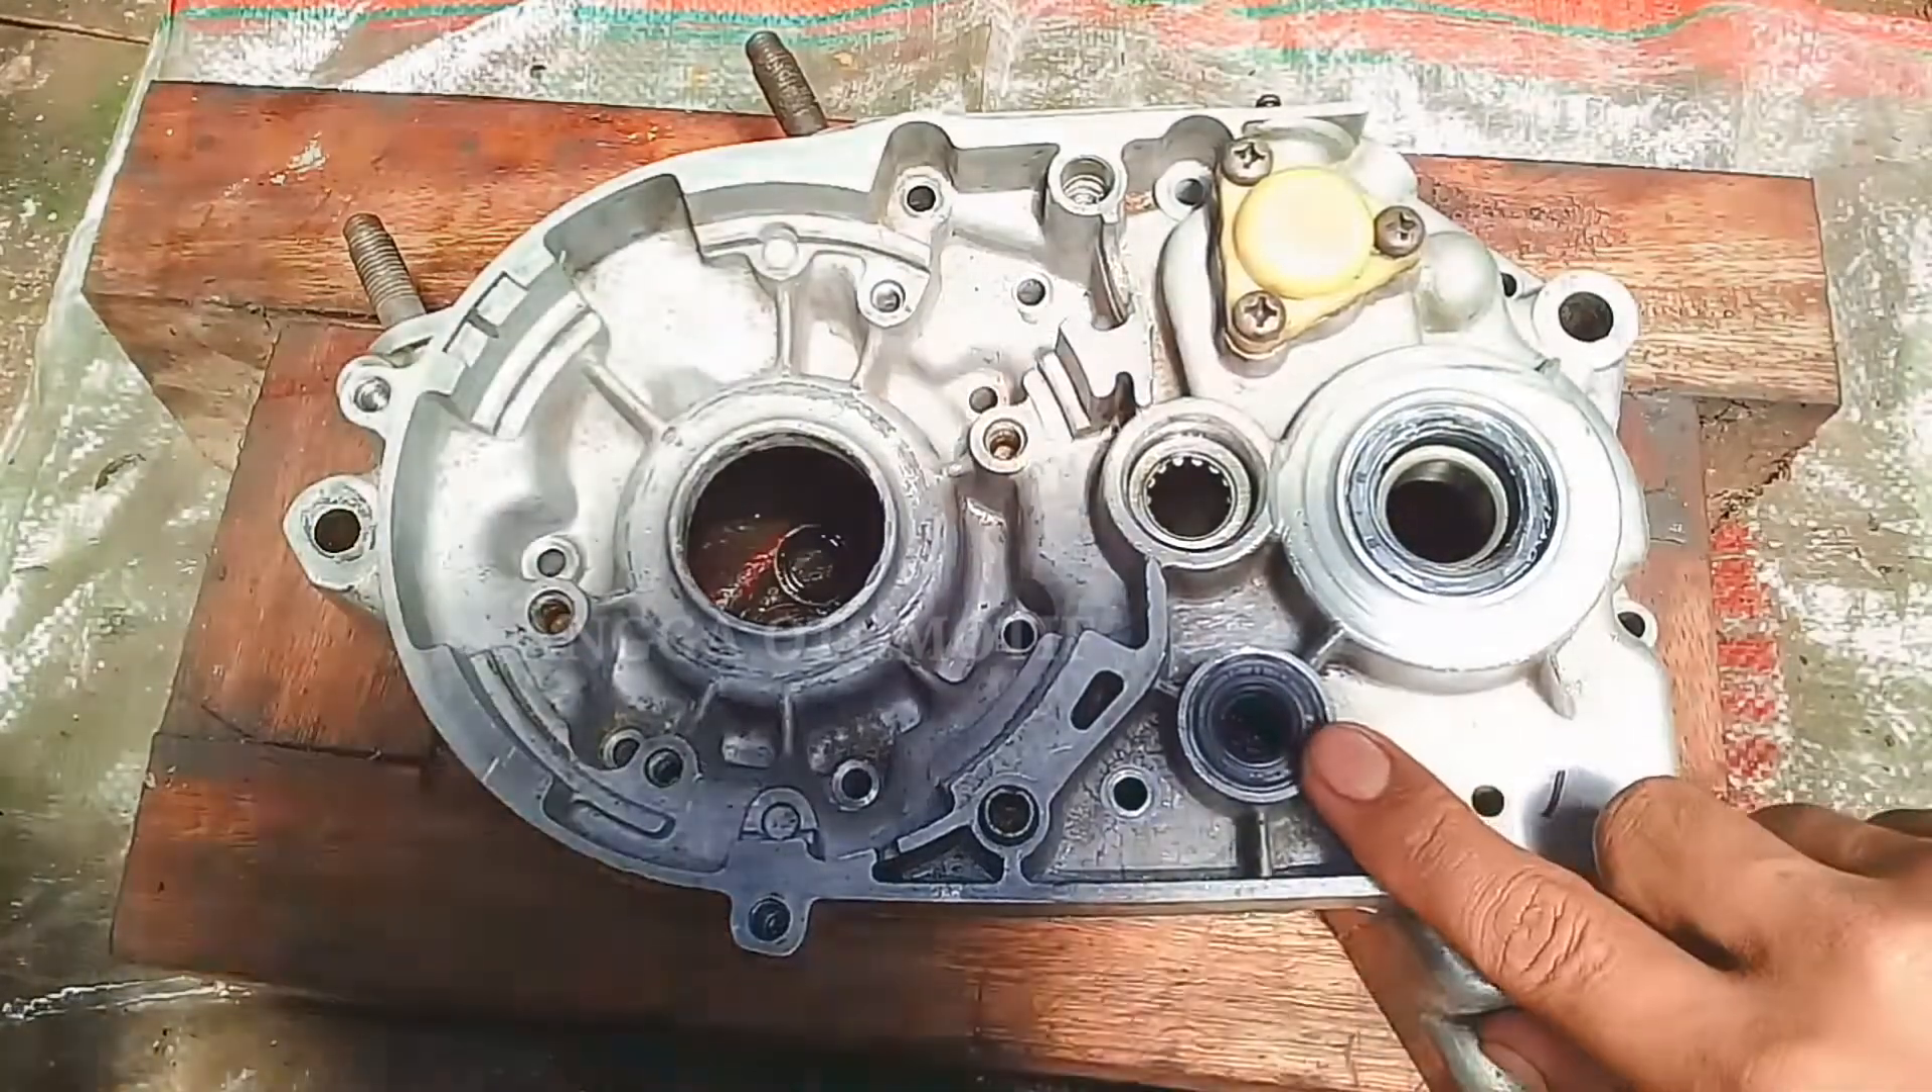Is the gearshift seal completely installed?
Yes.